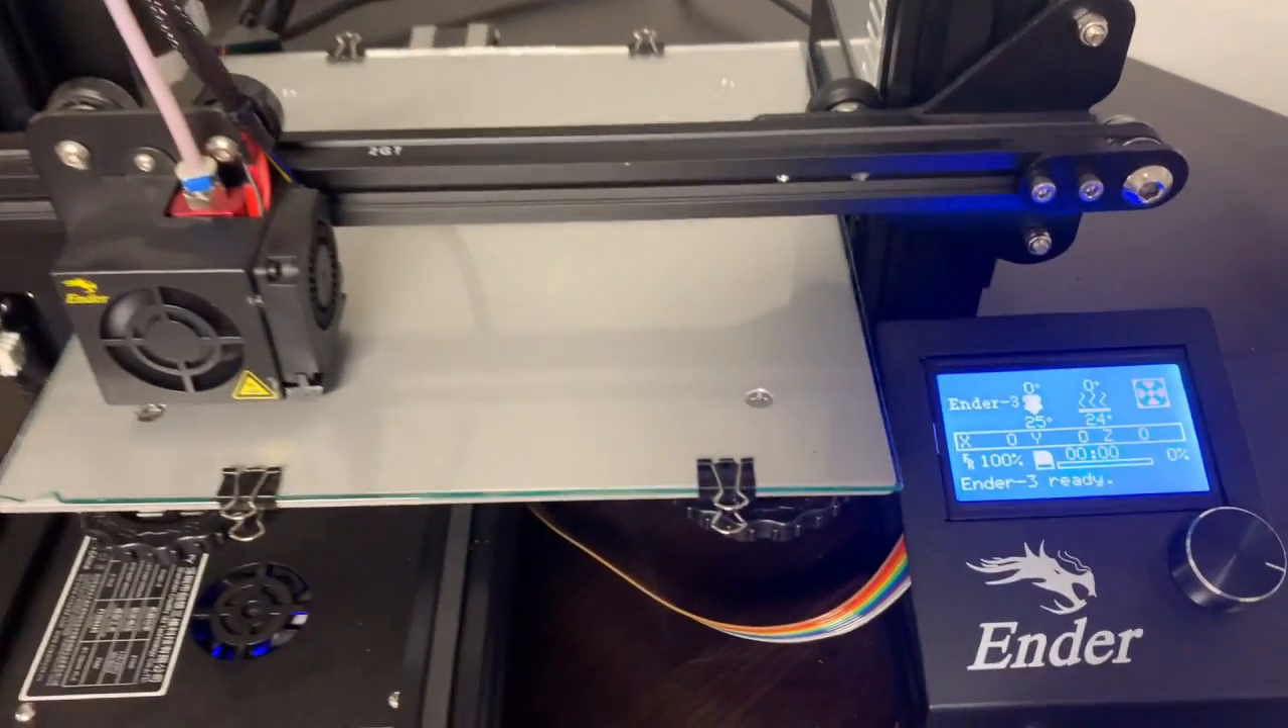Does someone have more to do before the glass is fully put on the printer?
No.